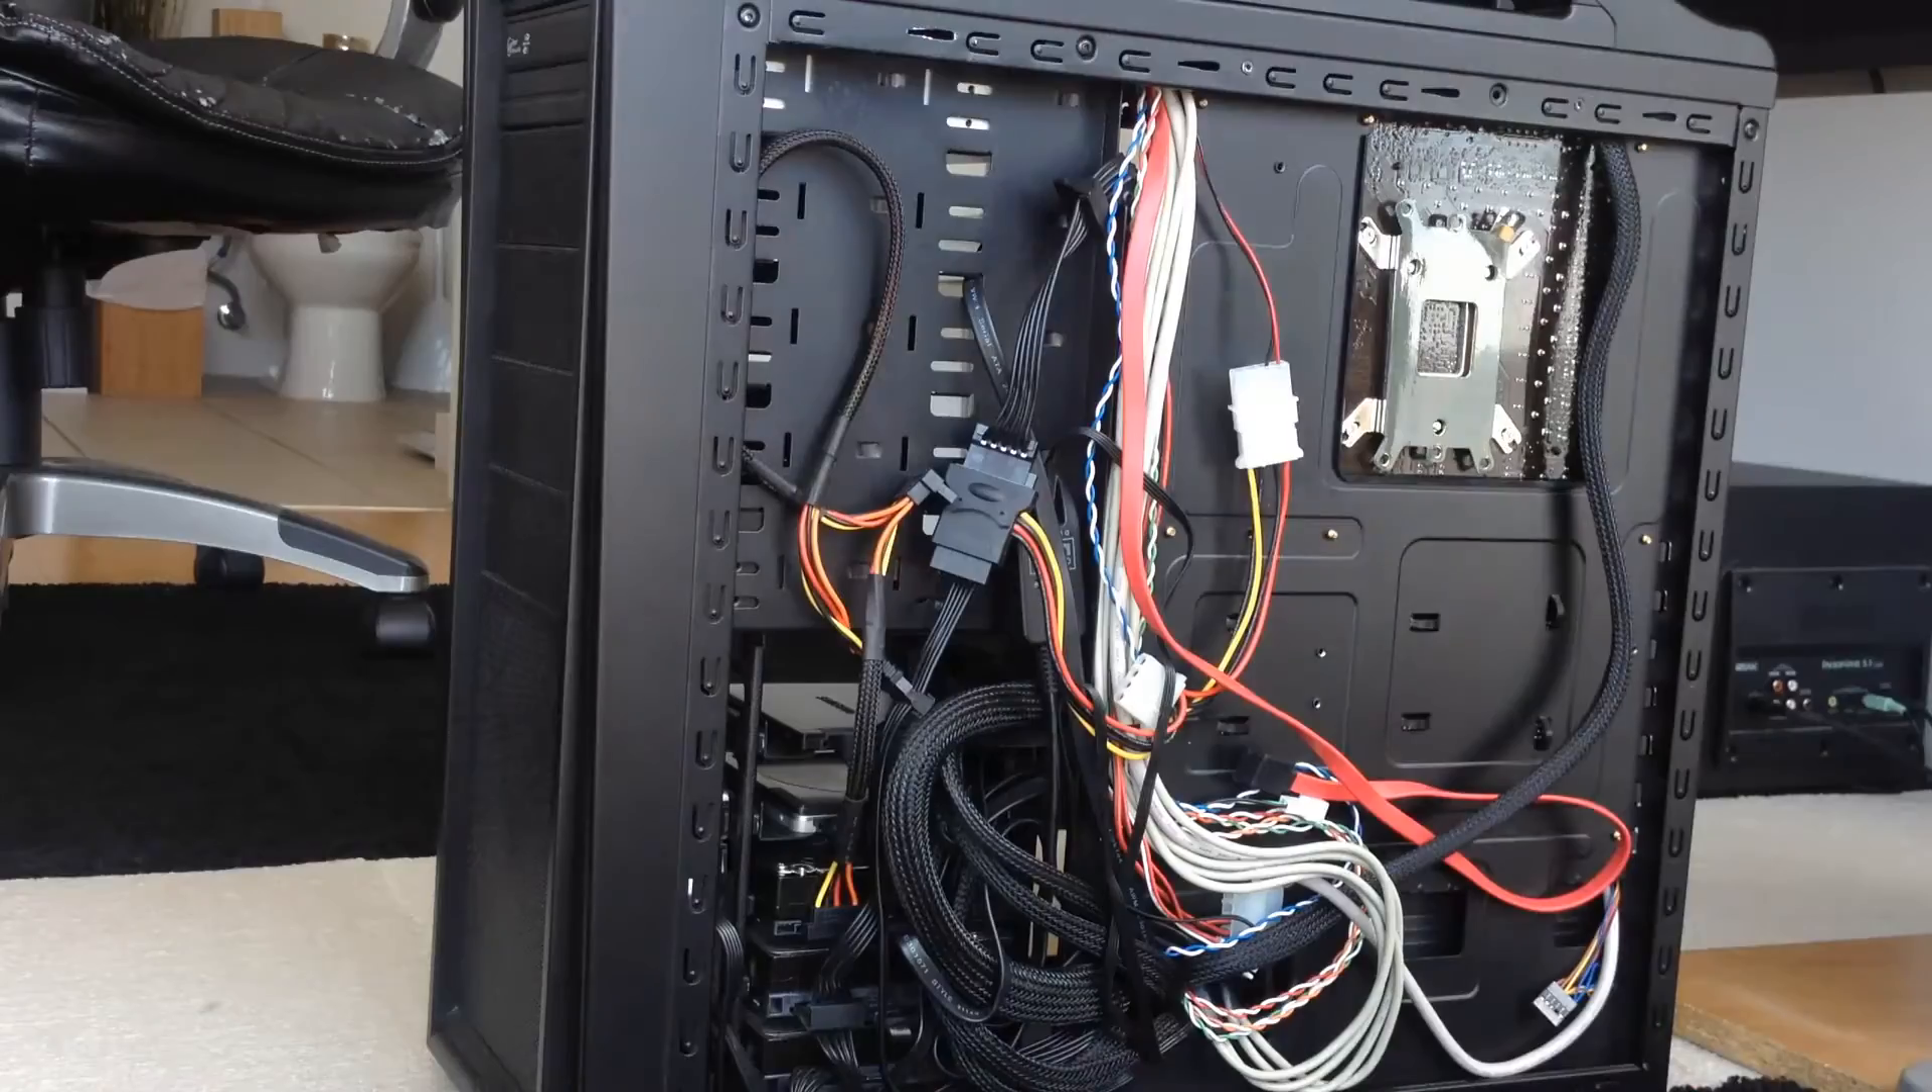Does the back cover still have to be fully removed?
No.